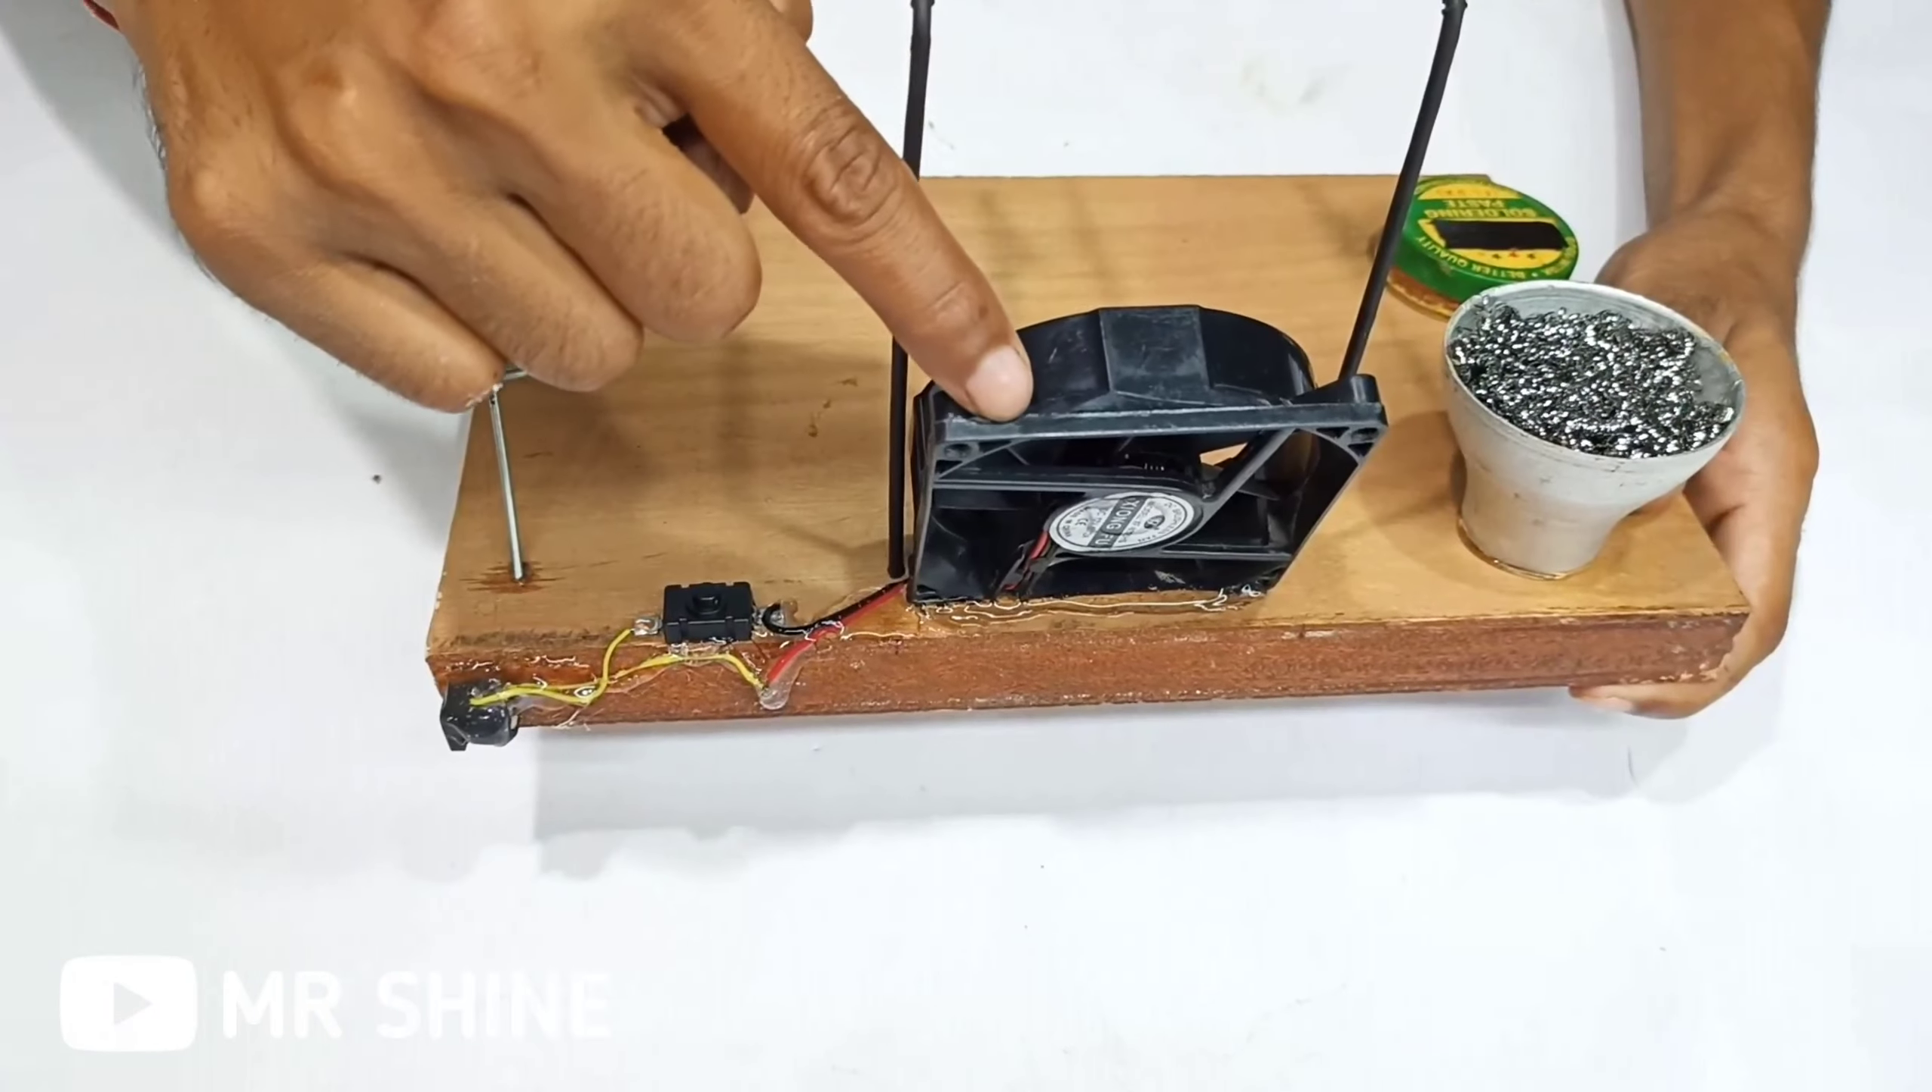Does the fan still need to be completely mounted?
No.